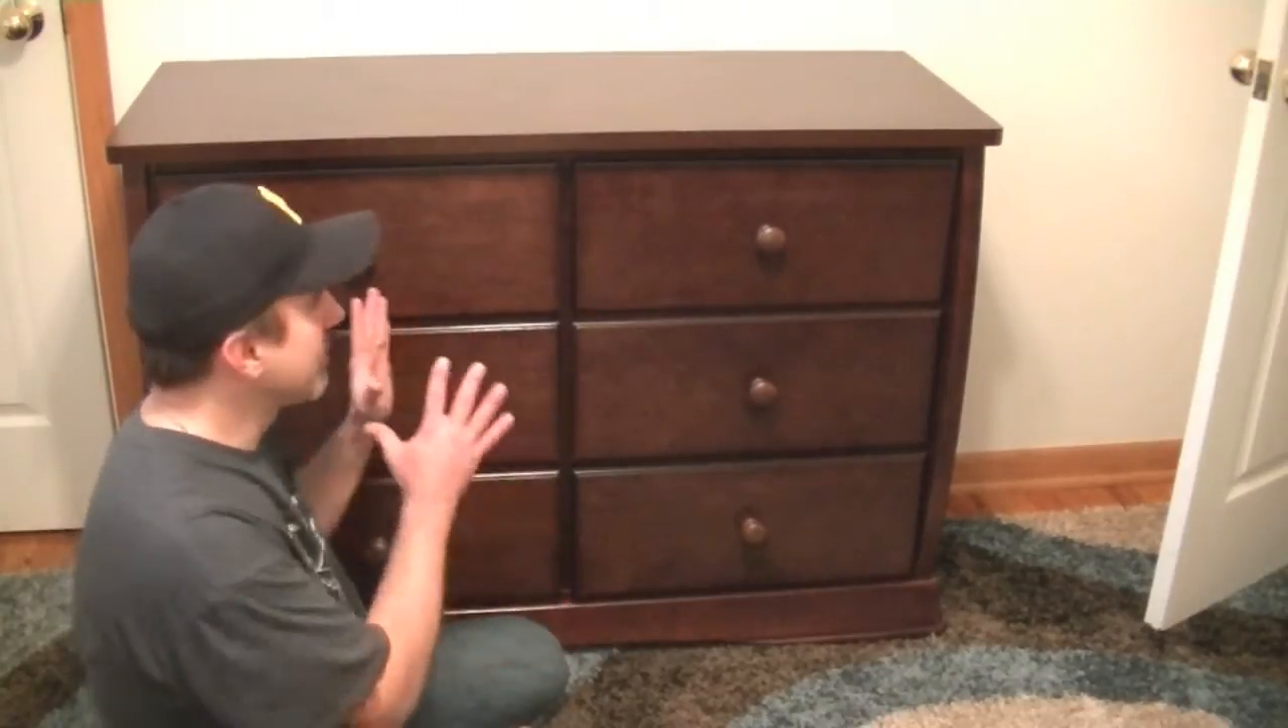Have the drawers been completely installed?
Yes.